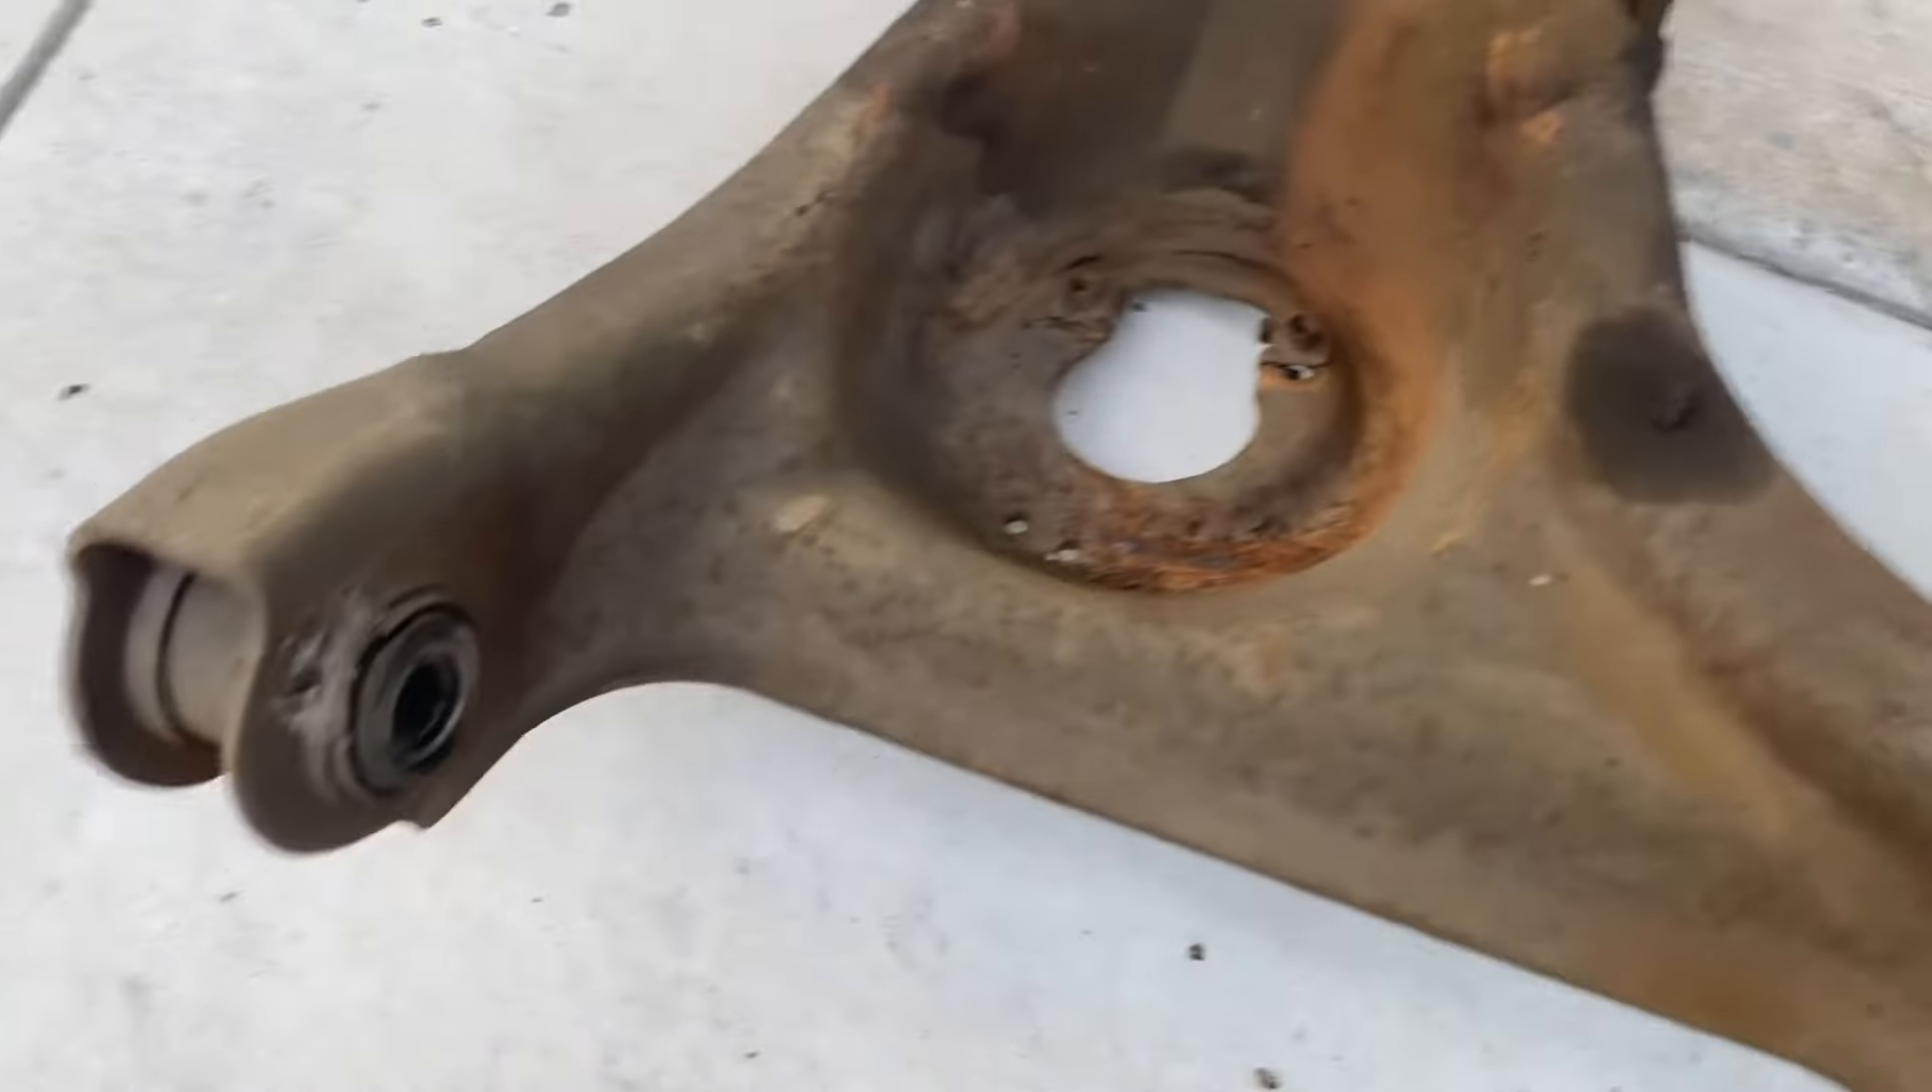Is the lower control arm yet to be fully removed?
No.